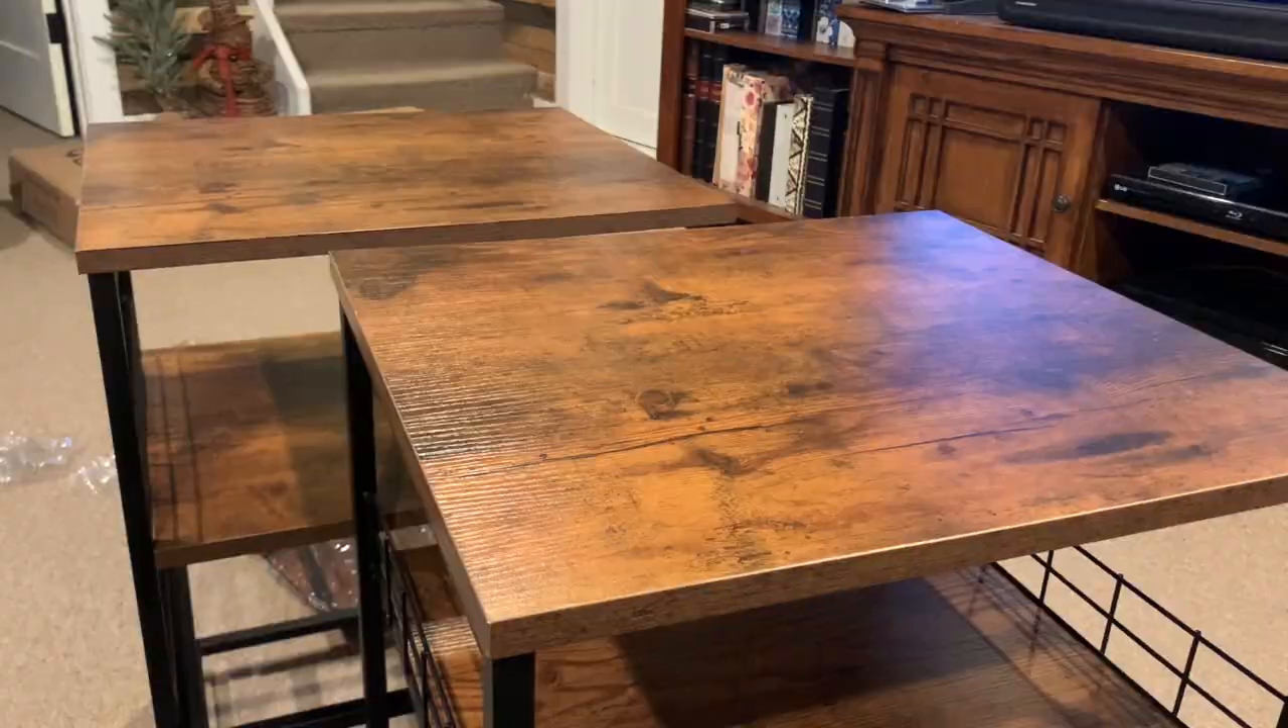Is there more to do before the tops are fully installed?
No.